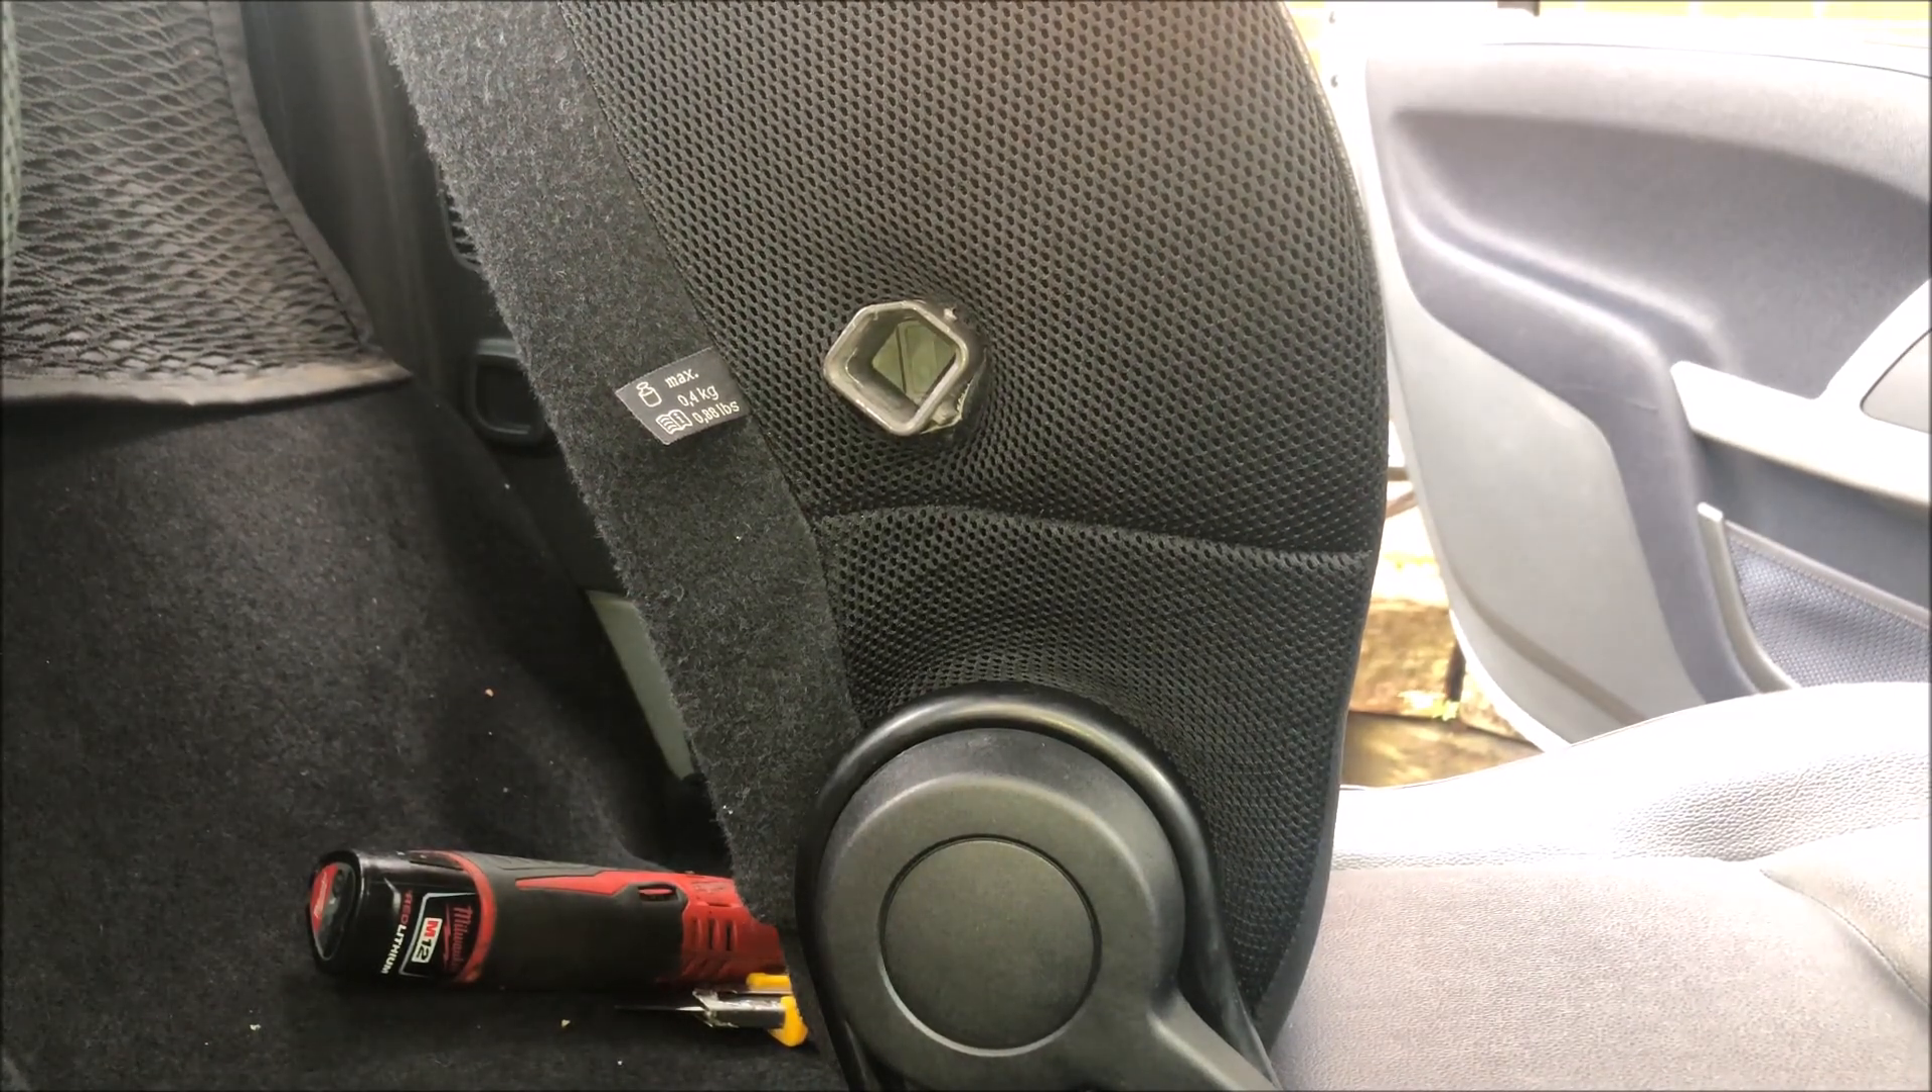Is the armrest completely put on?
No.